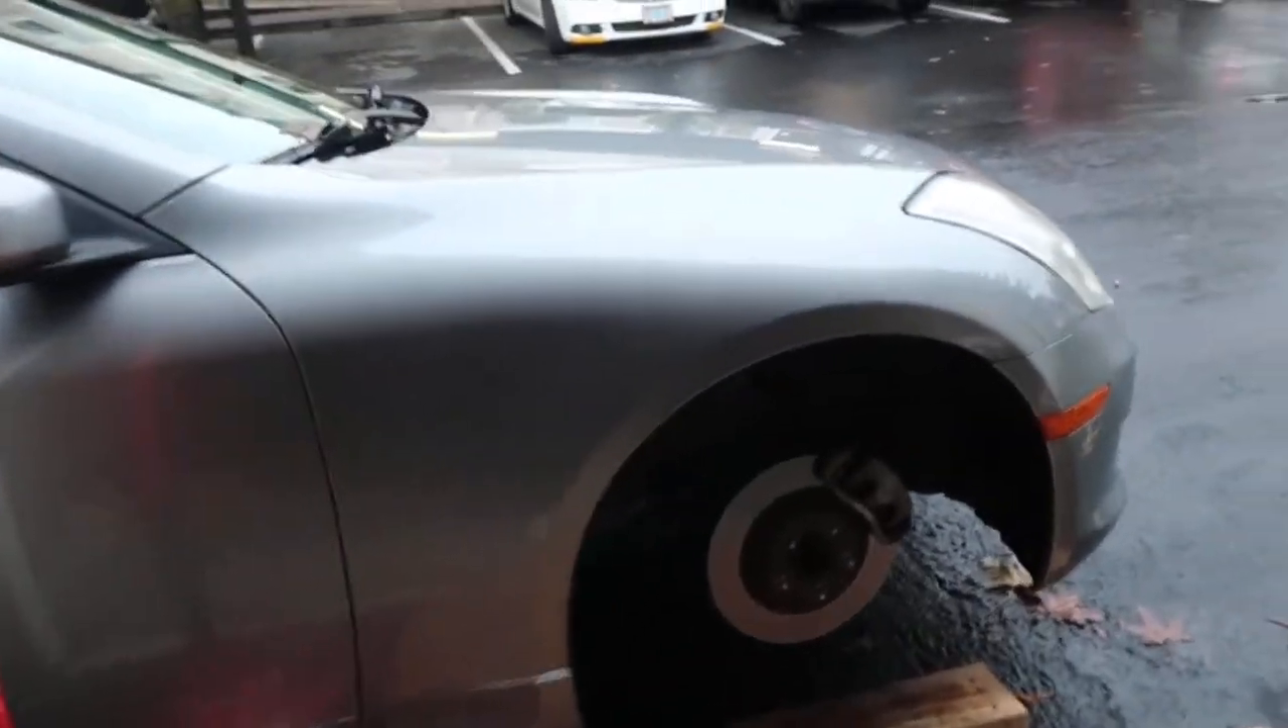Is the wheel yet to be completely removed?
No.